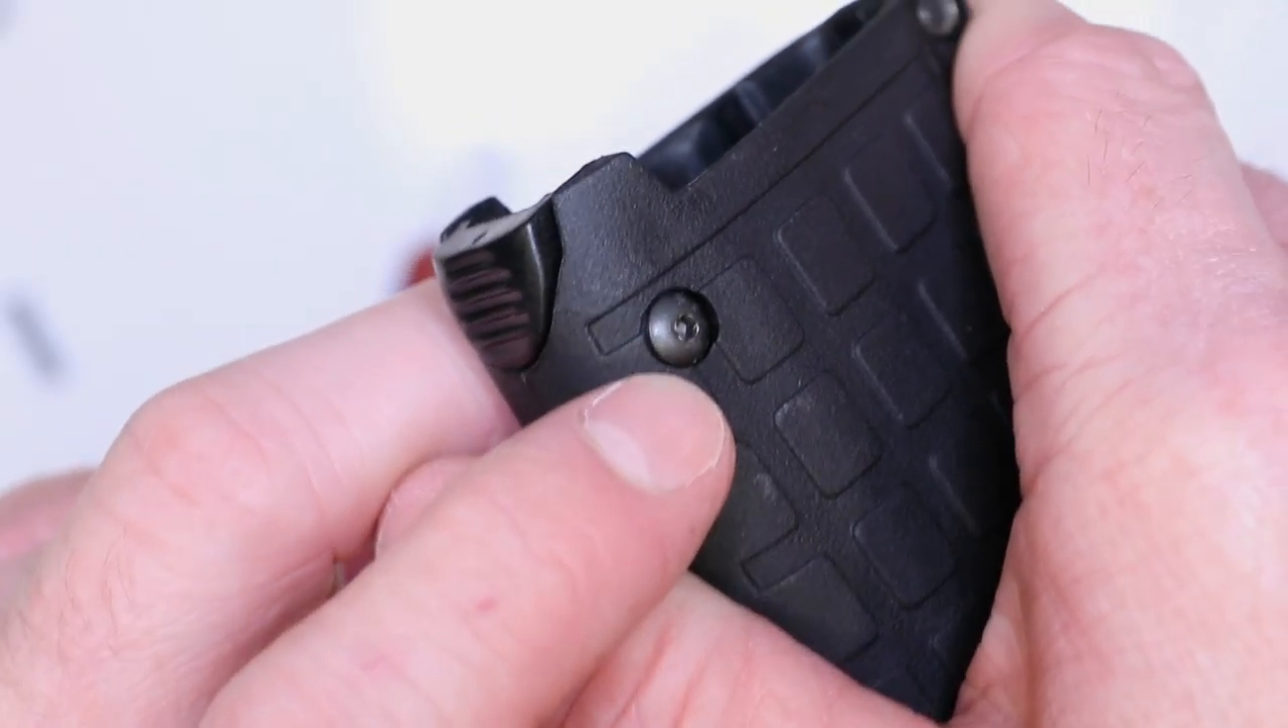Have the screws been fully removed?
No.